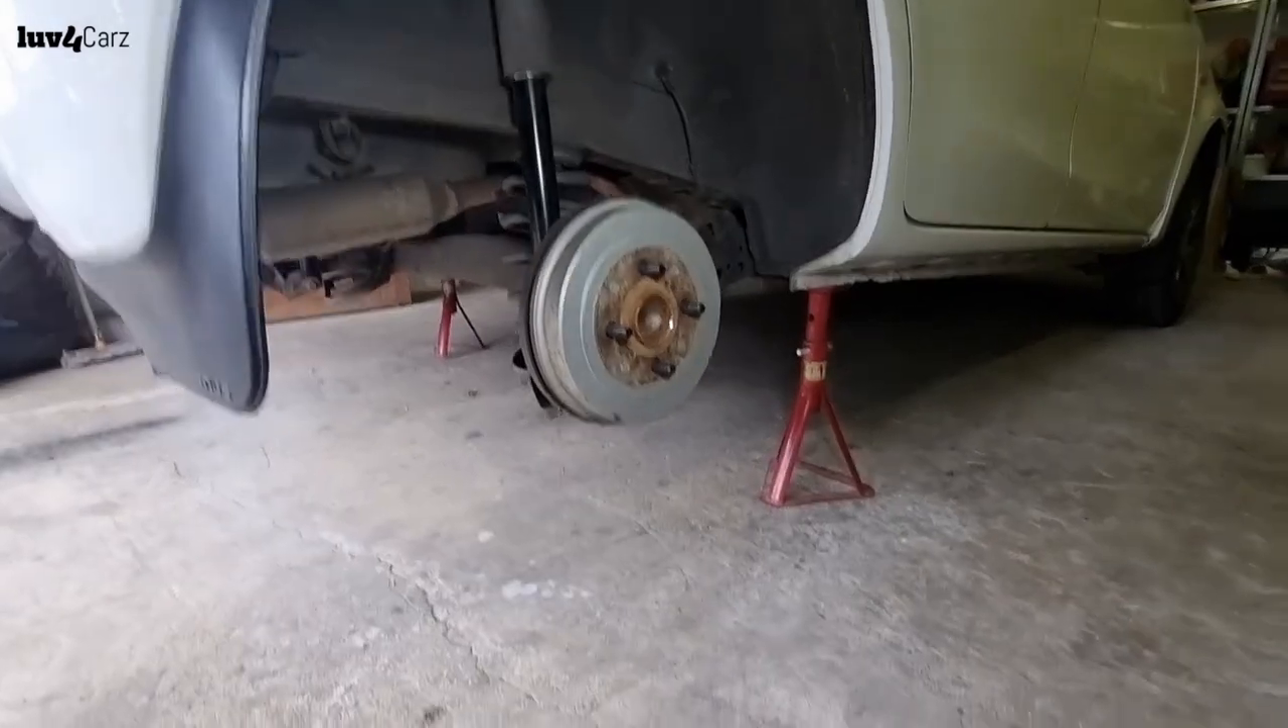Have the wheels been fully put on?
No.